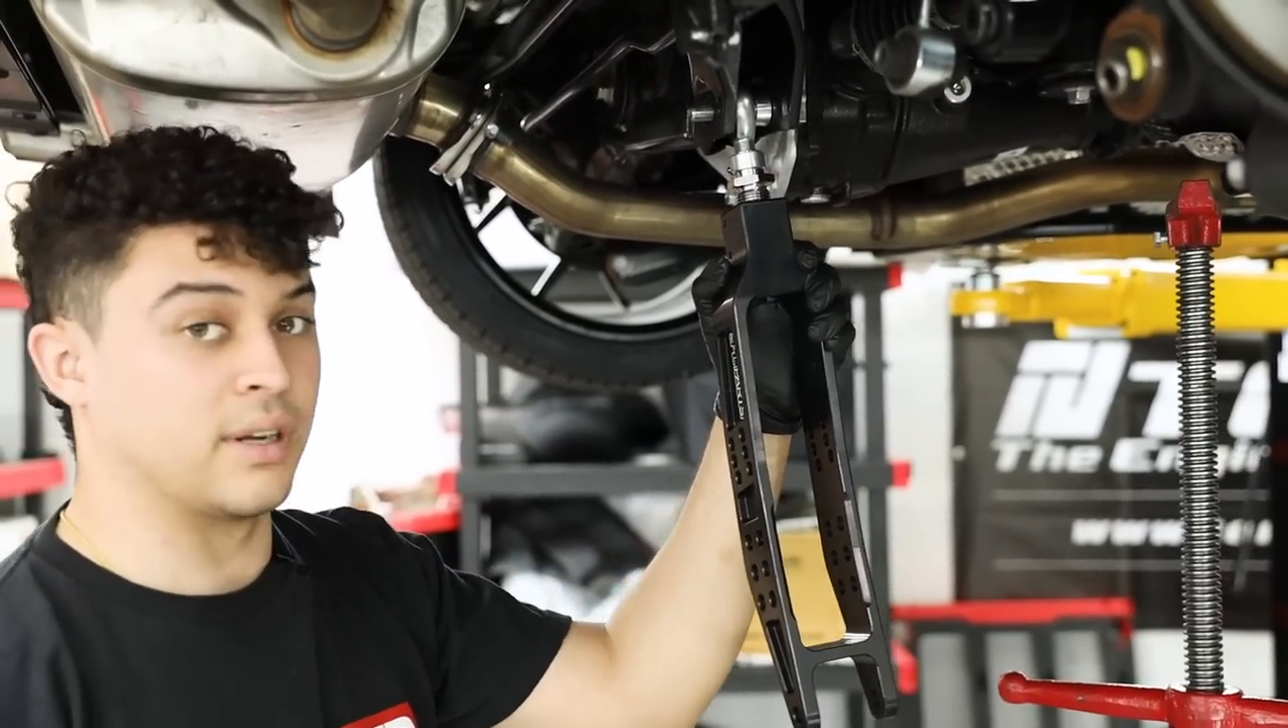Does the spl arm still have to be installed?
Yes.